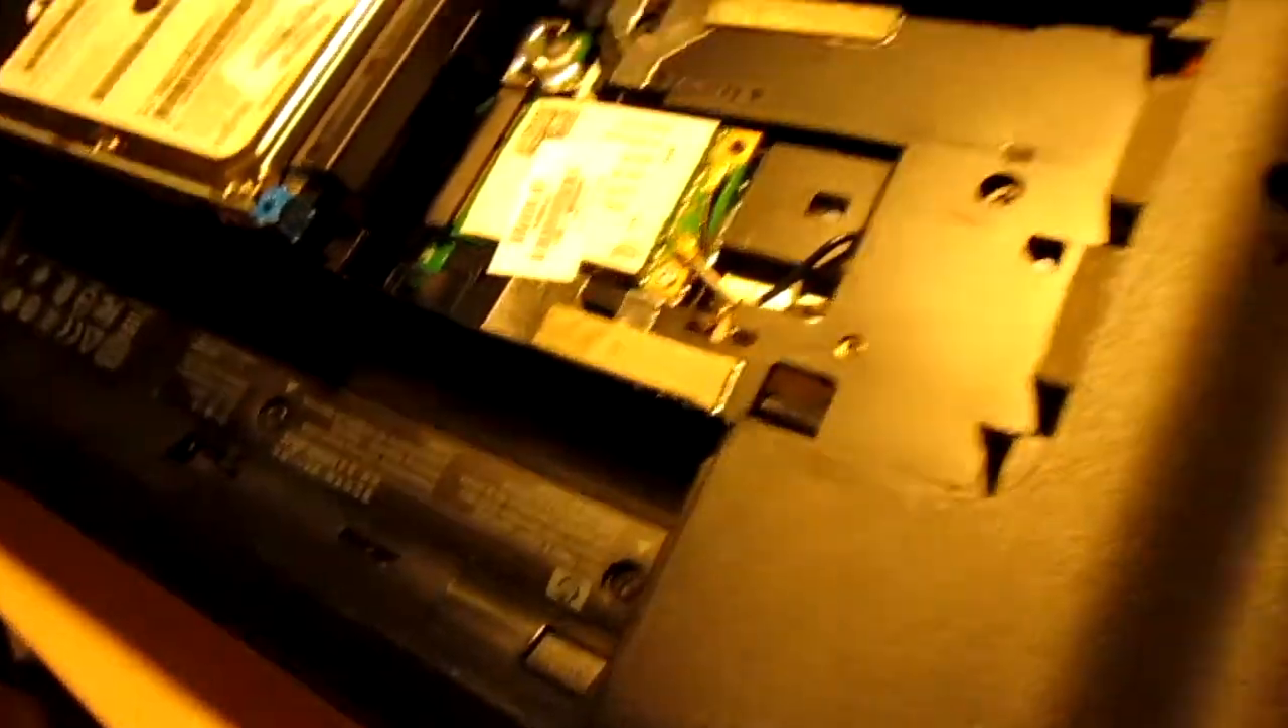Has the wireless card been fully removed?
No.